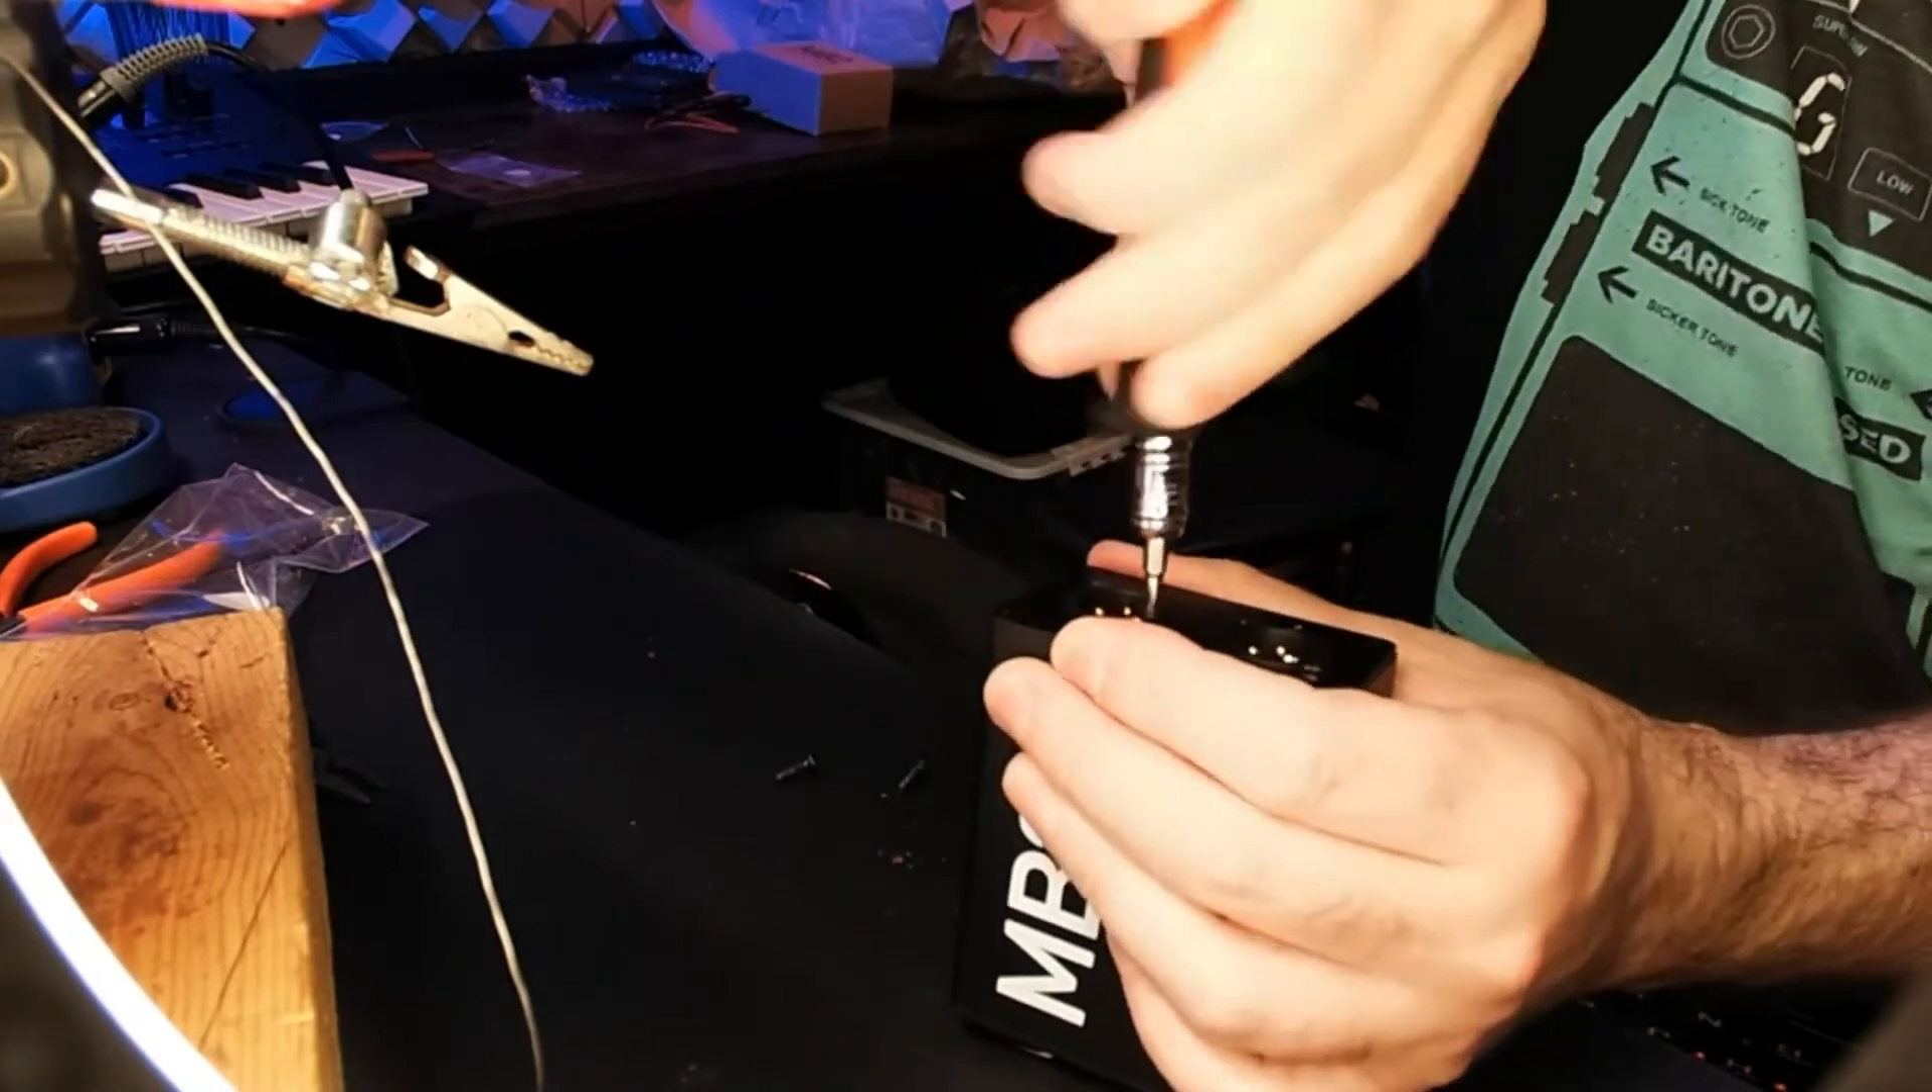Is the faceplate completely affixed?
No.